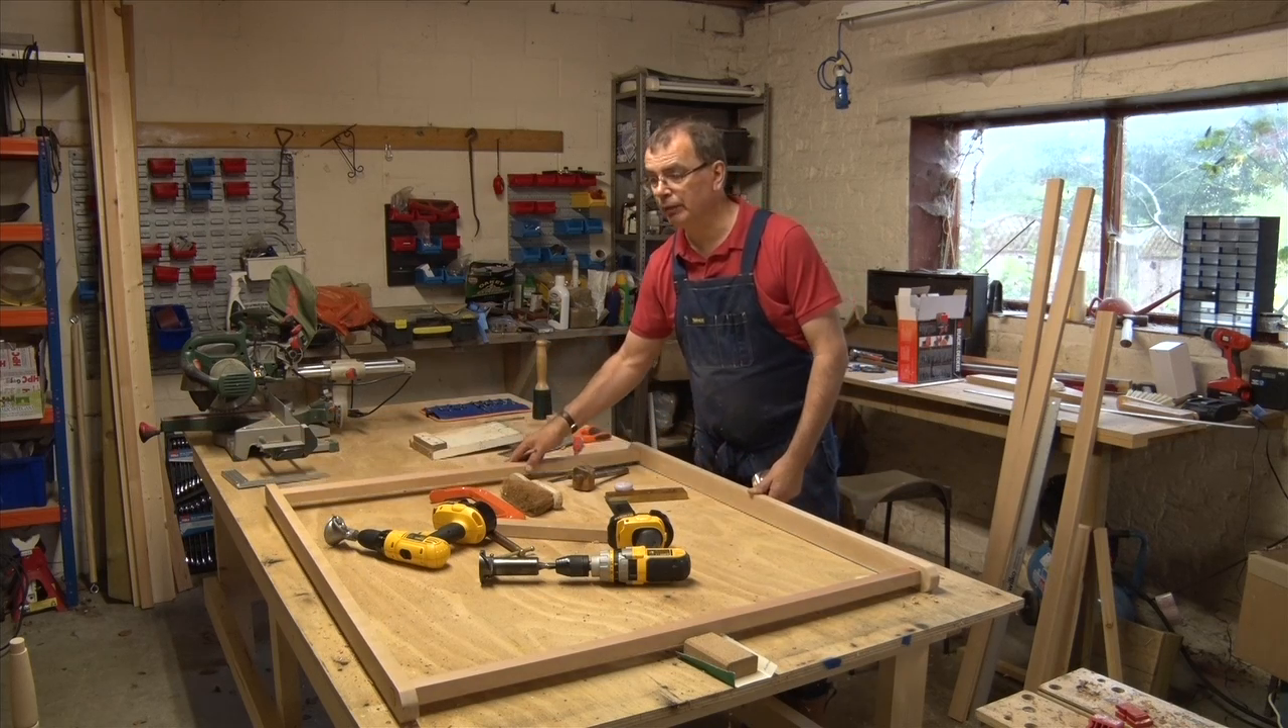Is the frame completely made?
Yes.